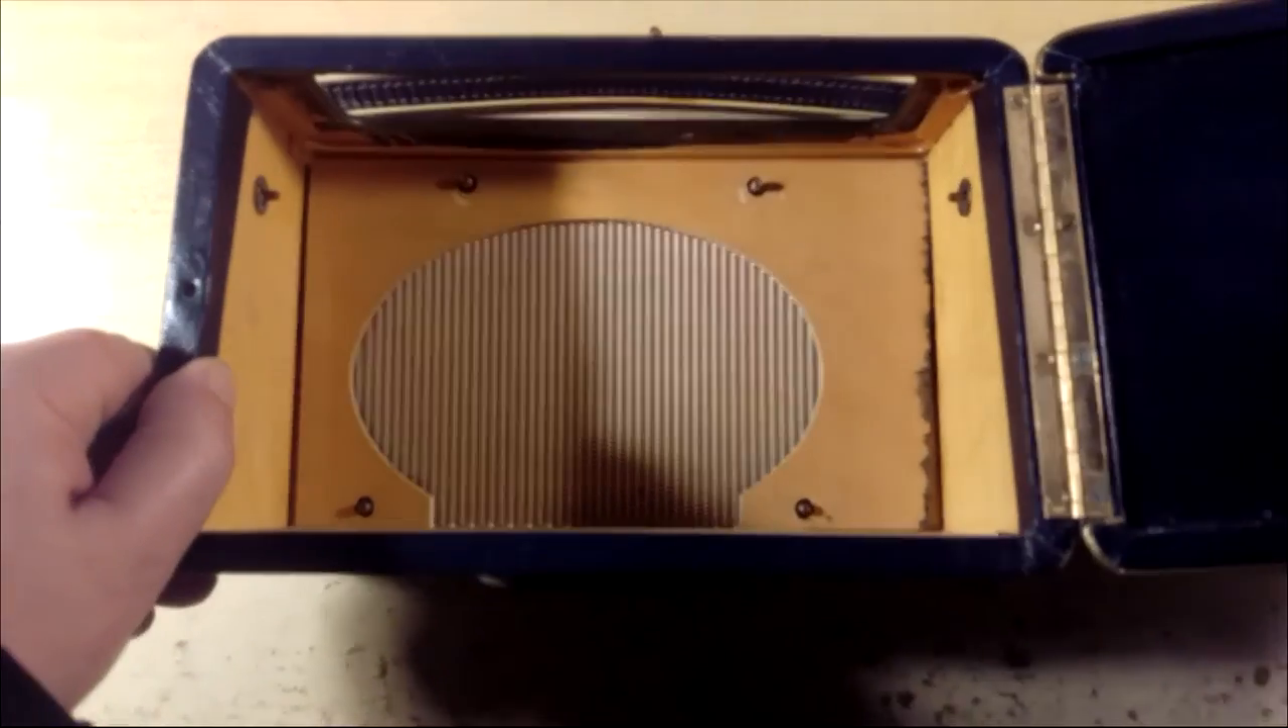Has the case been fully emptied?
Yes.